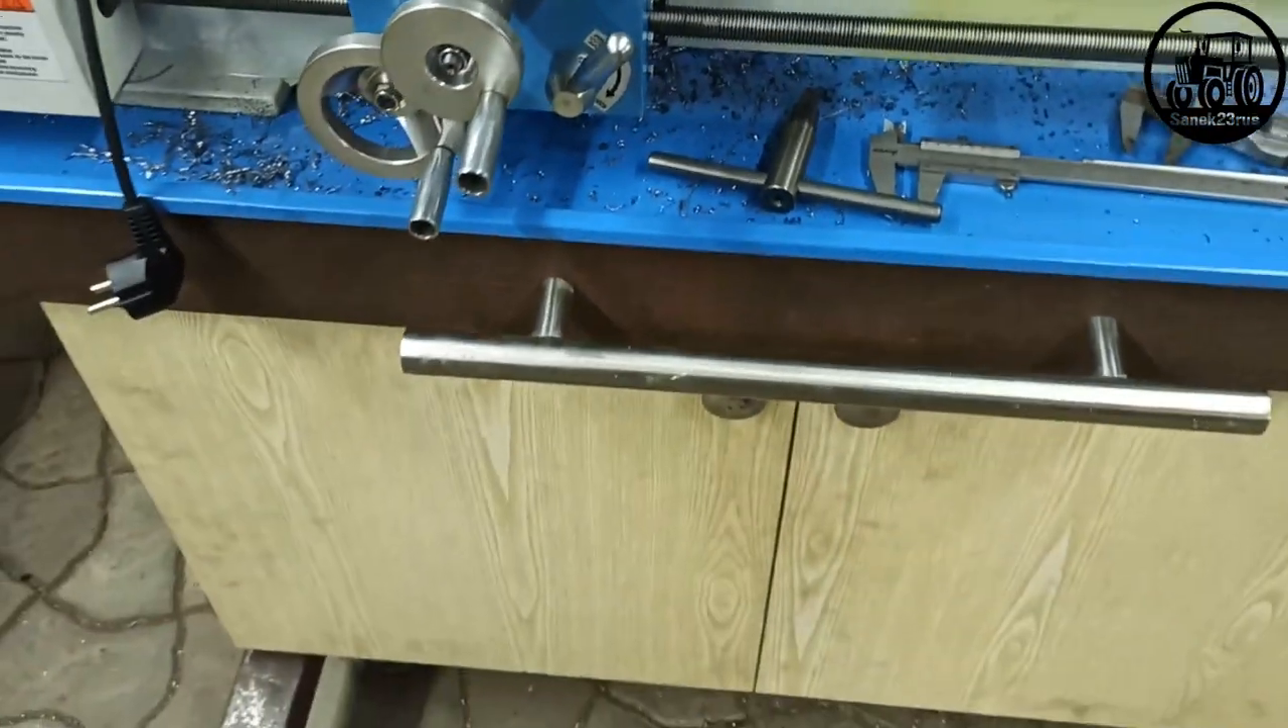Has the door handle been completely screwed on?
Yes.